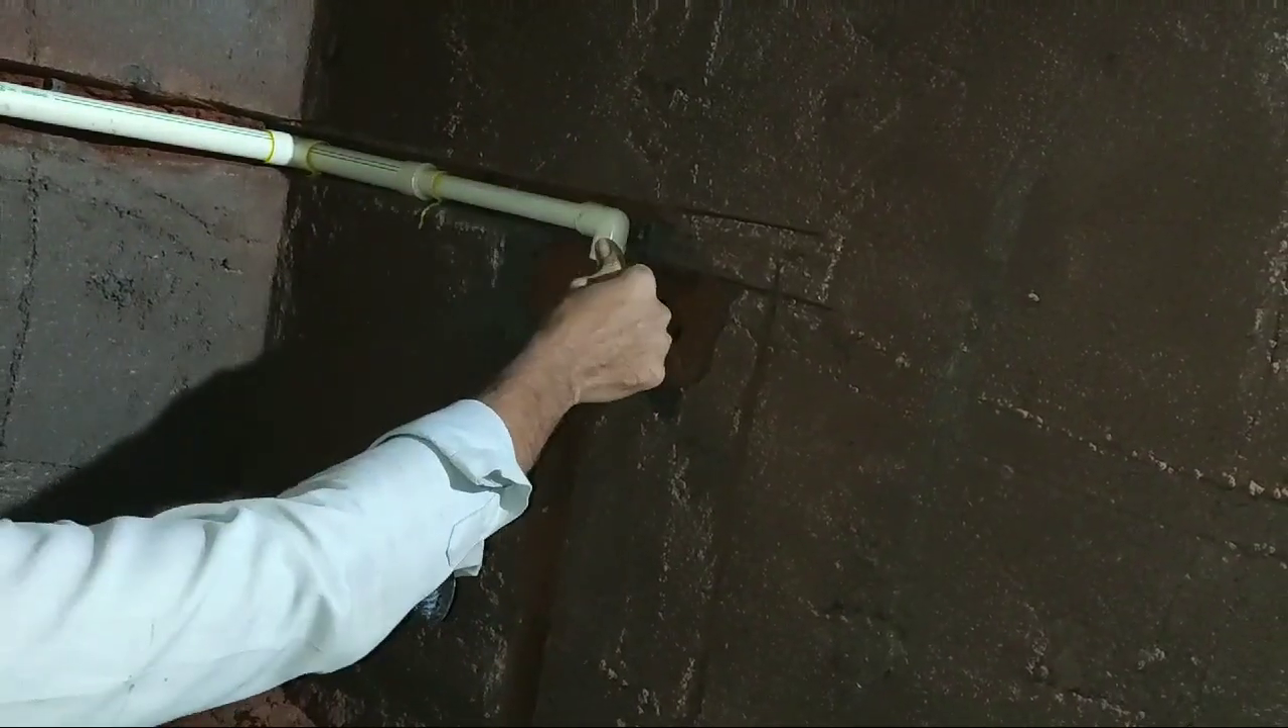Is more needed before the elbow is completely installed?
No.